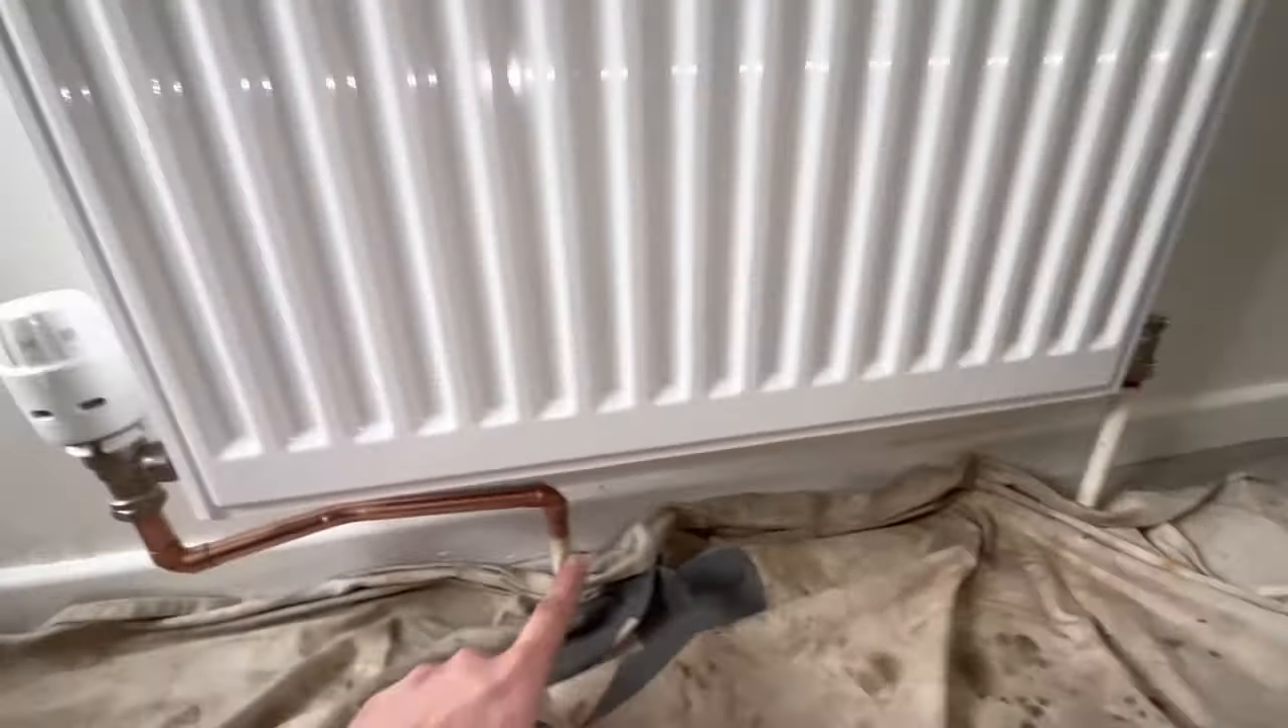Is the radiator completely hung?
Yes.